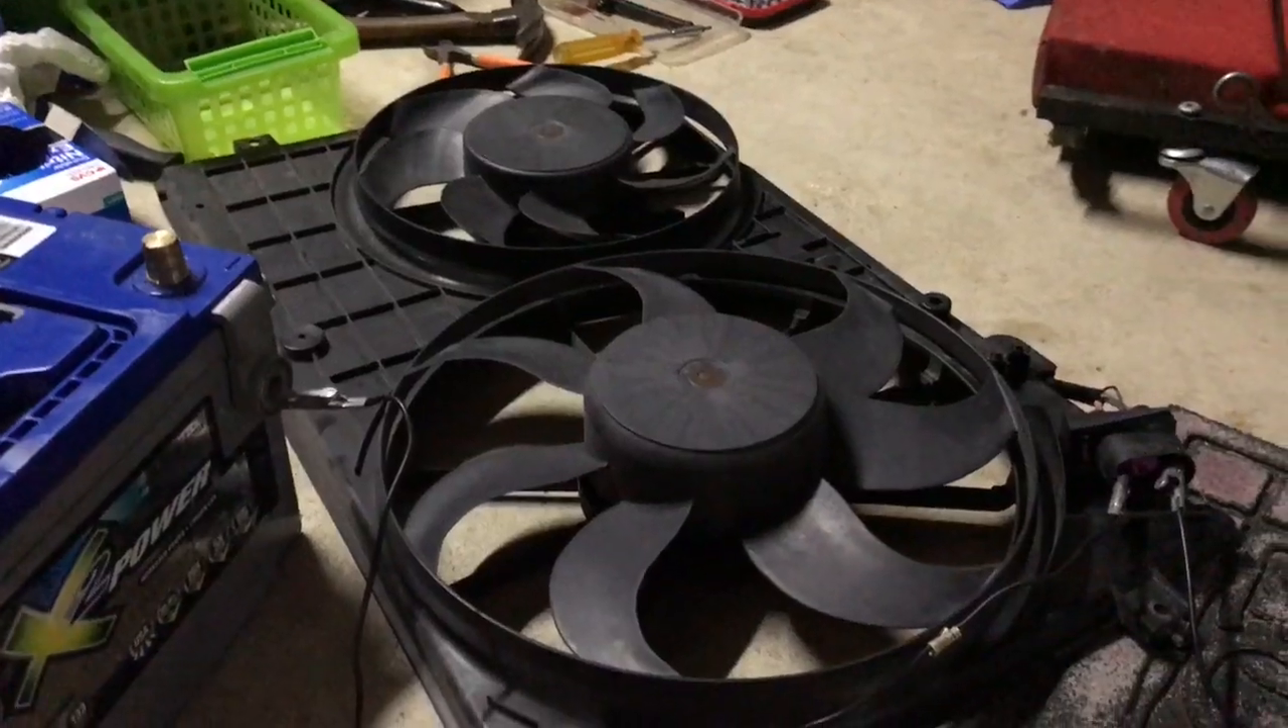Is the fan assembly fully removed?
Yes.